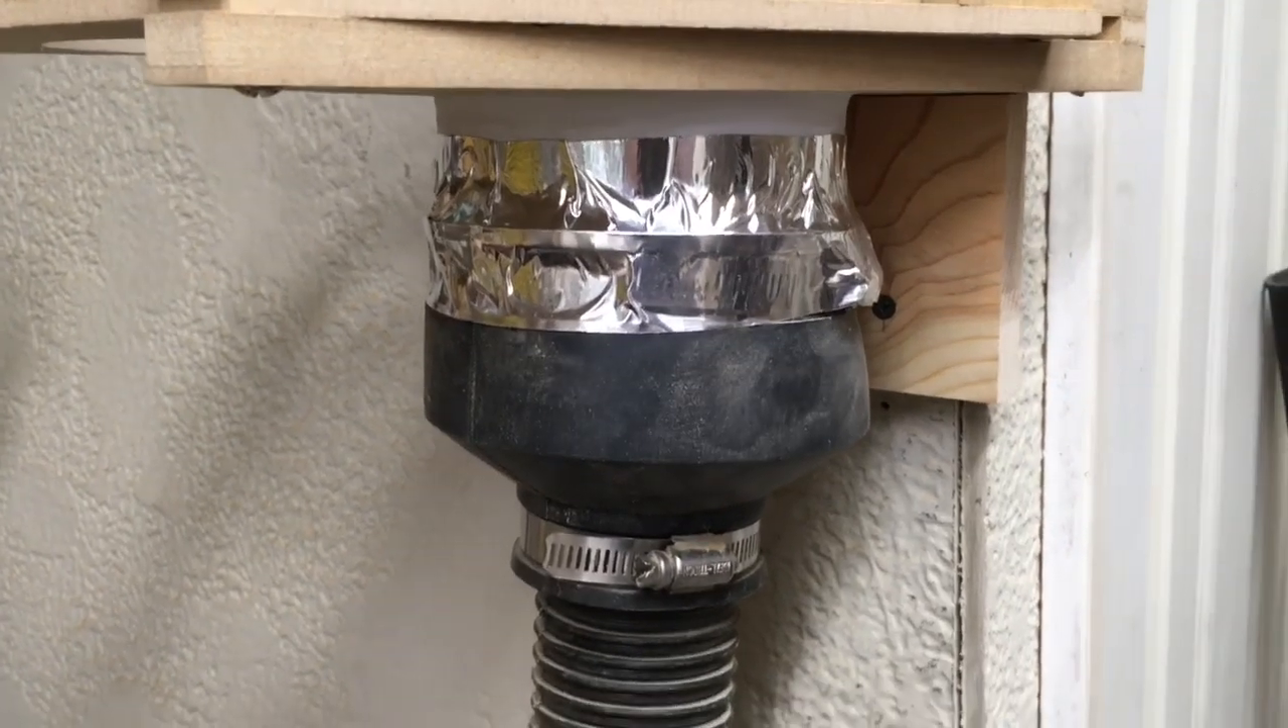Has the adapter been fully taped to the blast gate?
Yes.